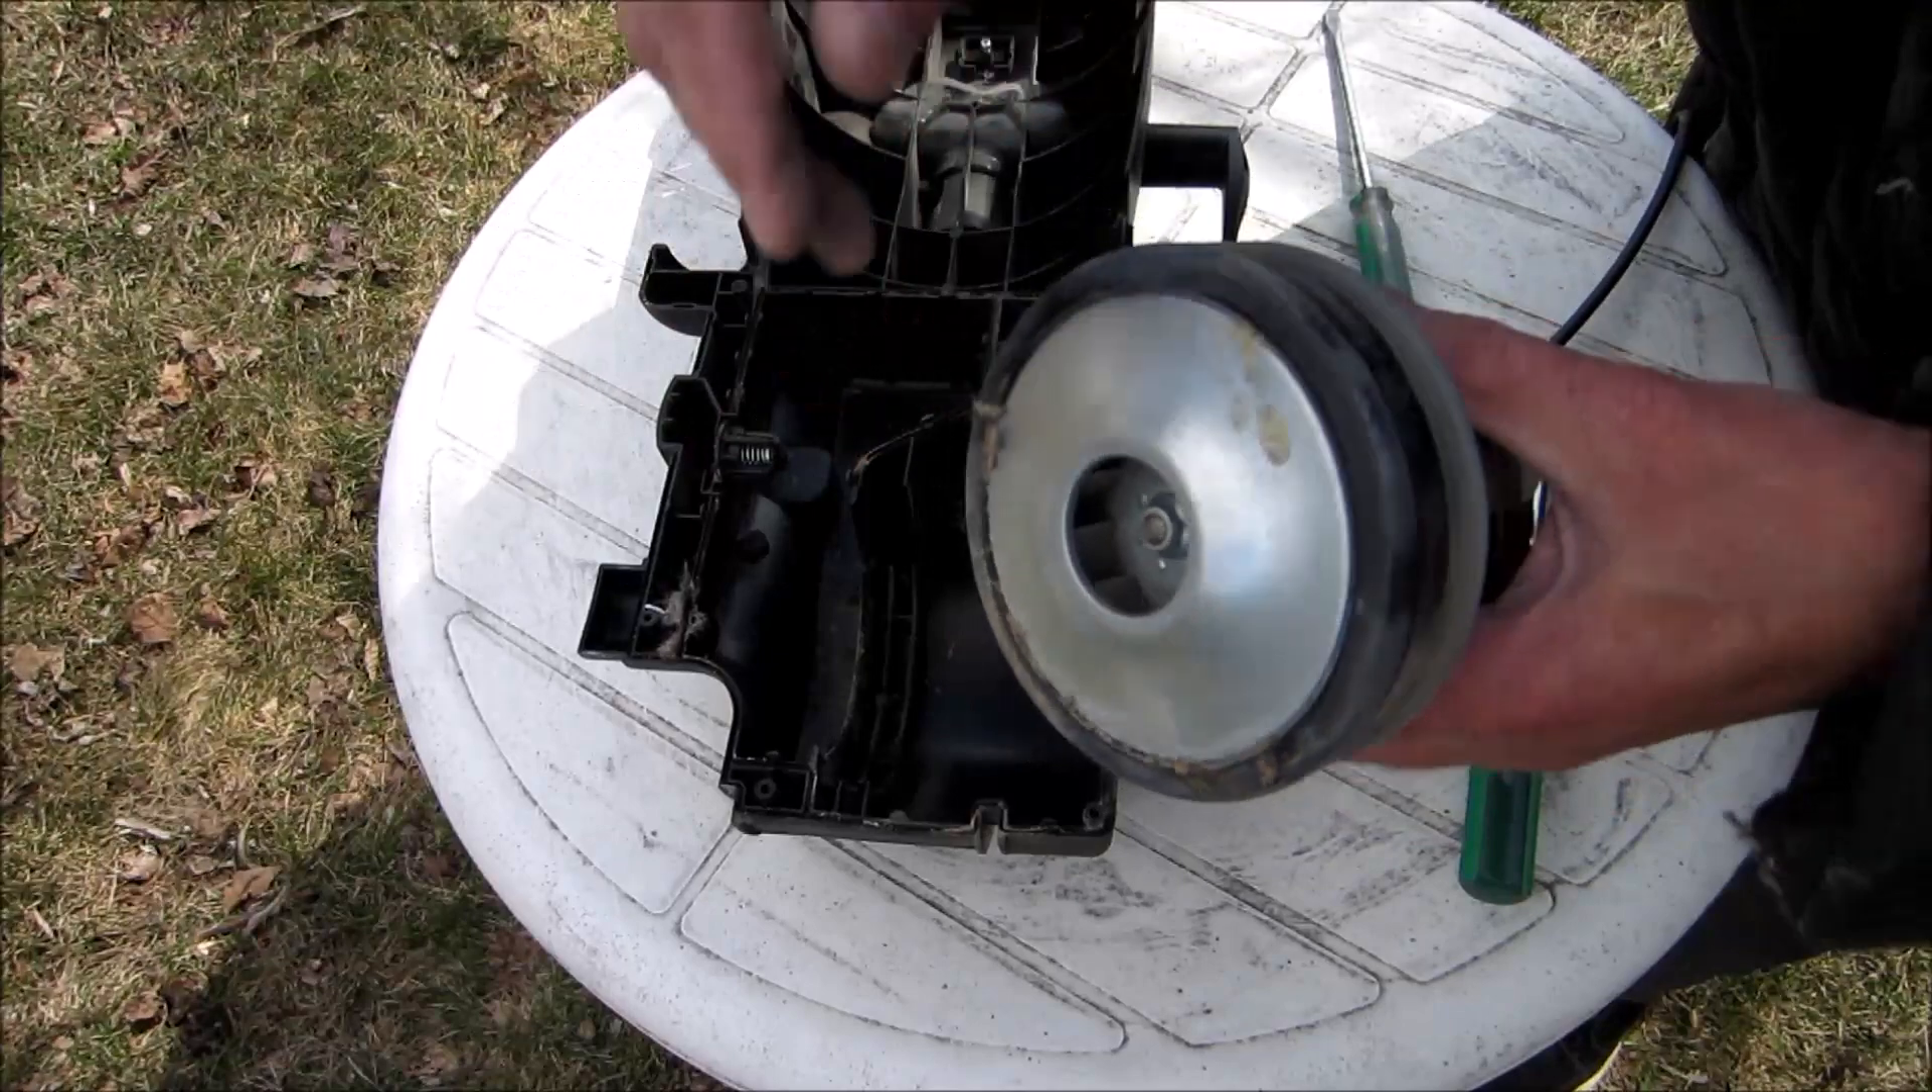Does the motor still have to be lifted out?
No.